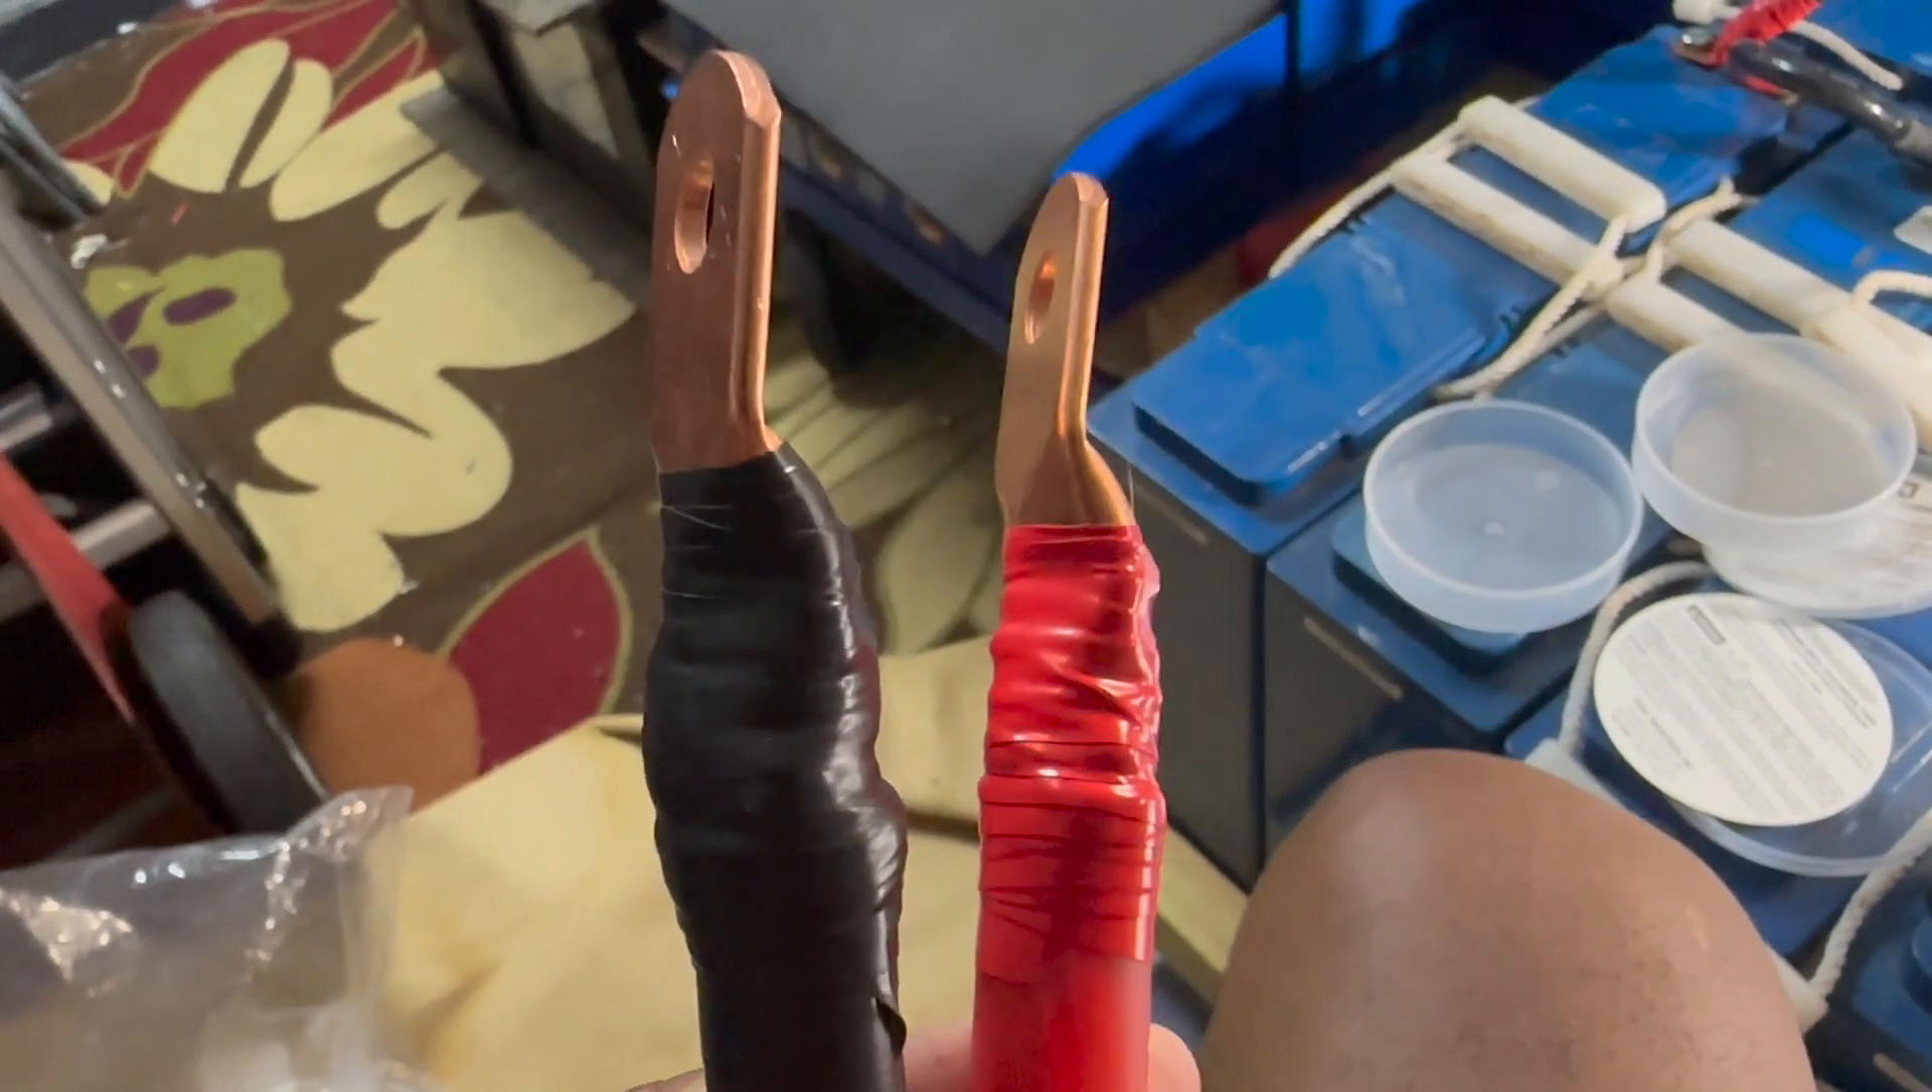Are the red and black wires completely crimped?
Yes.